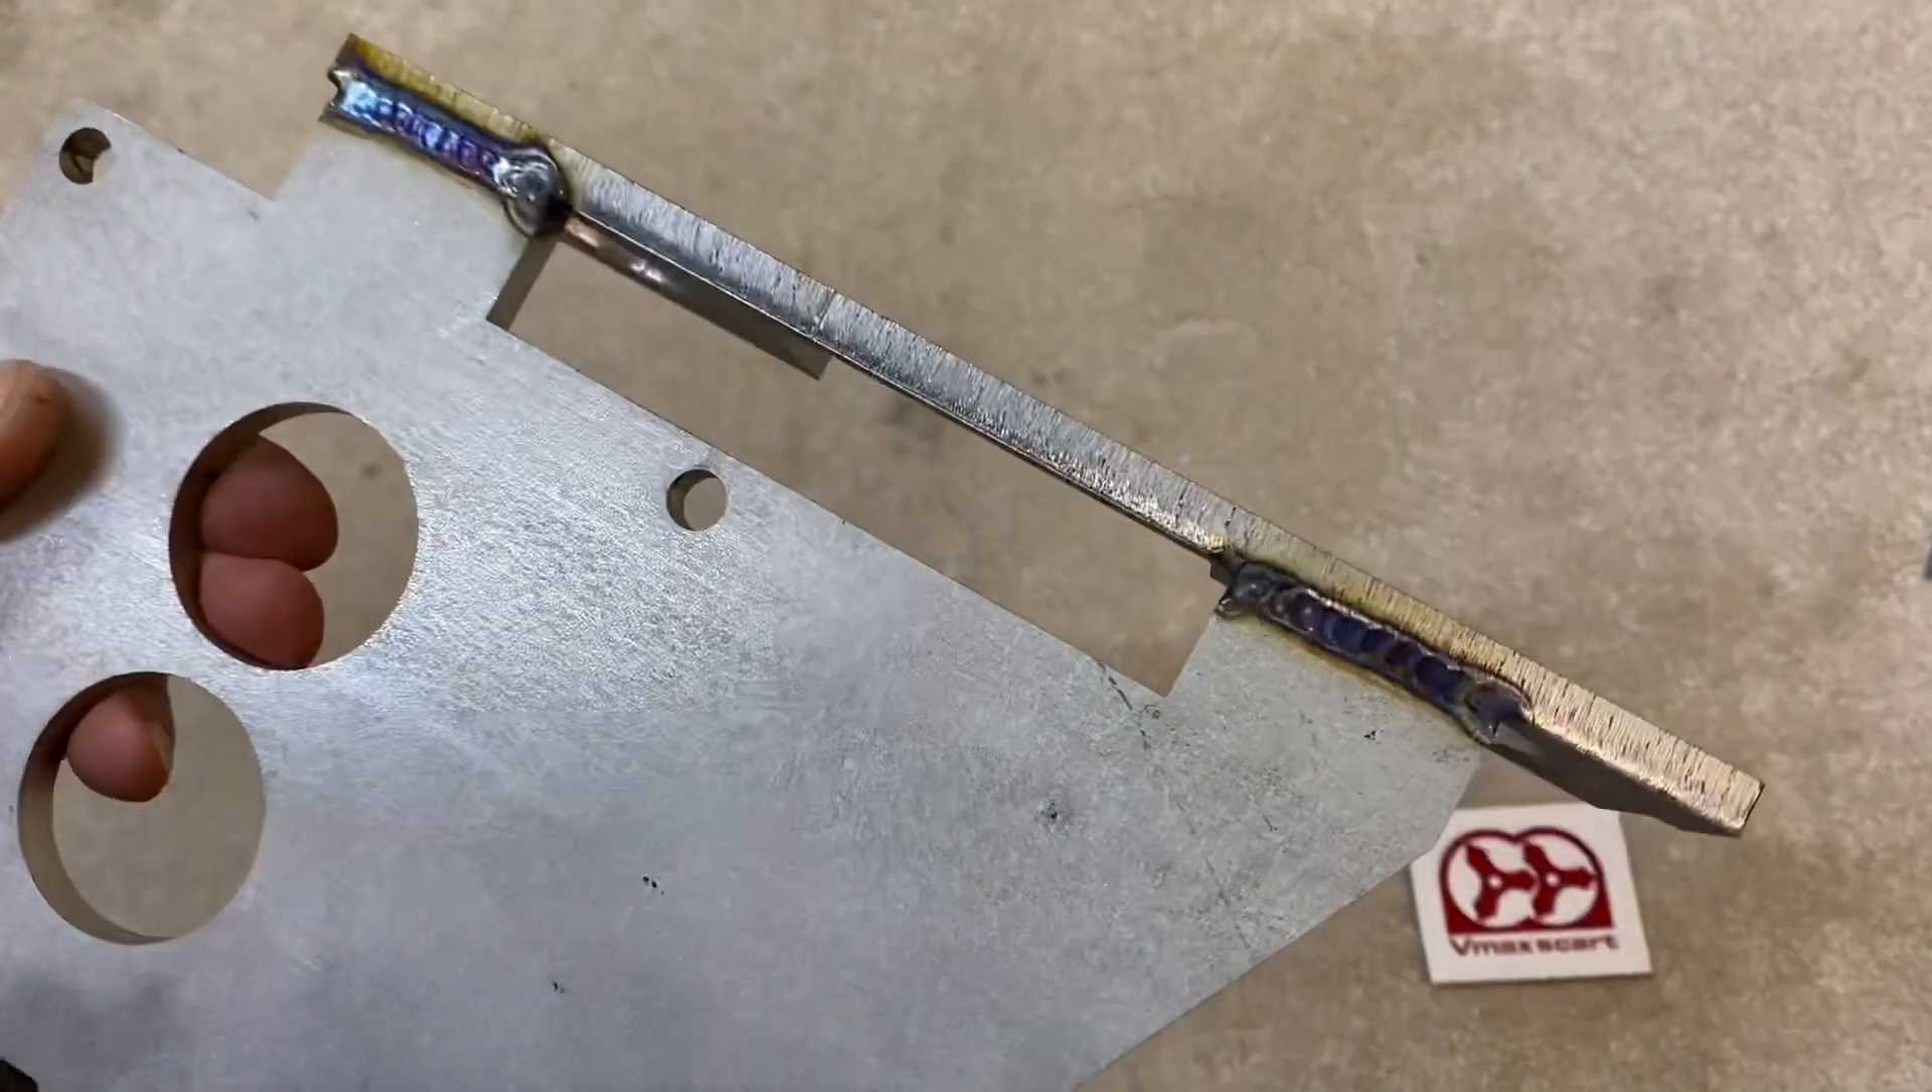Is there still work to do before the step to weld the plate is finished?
No.